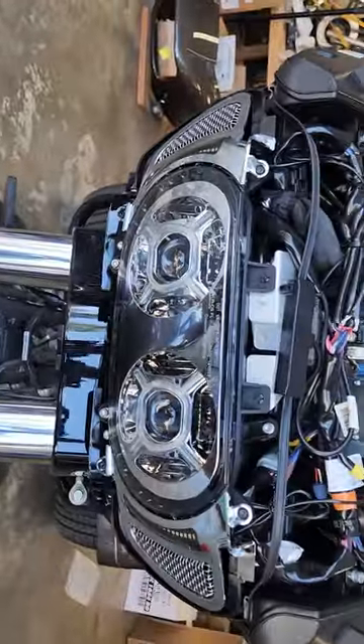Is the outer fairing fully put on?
No.